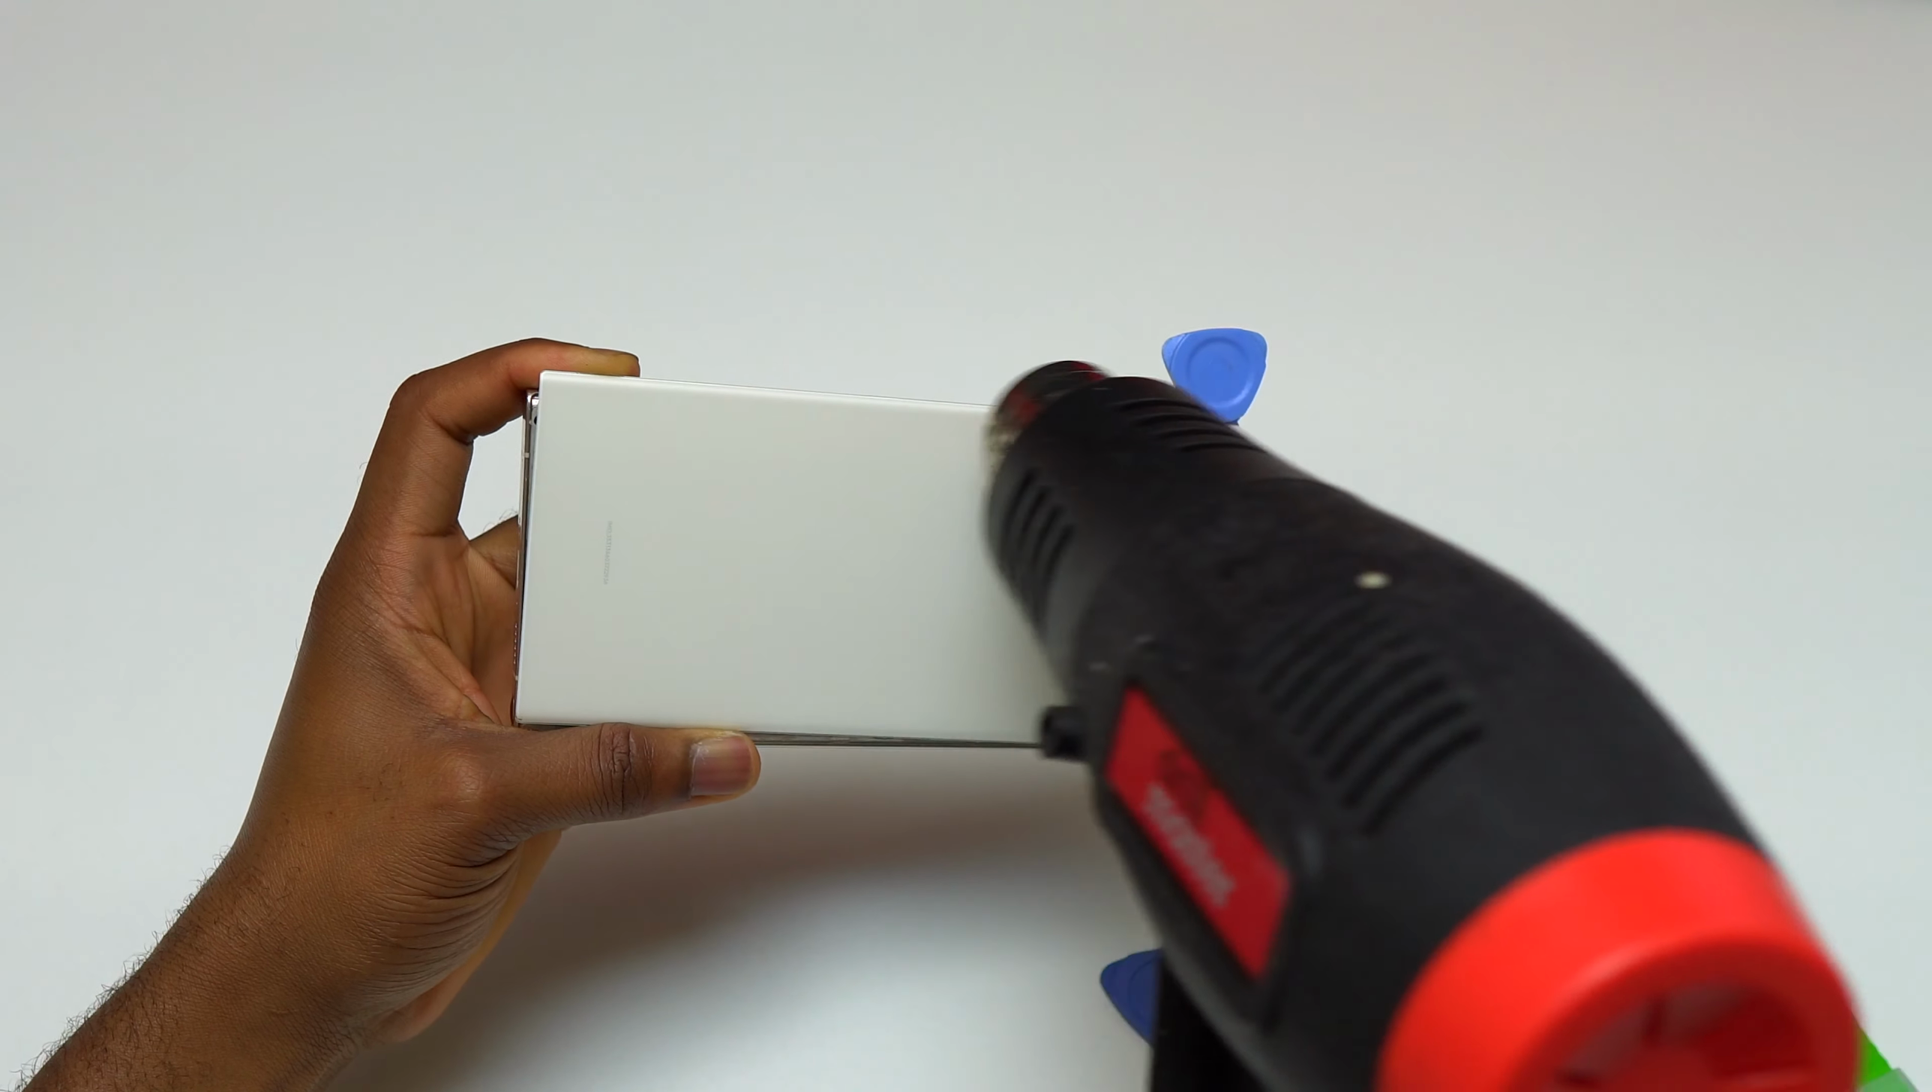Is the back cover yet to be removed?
Yes.